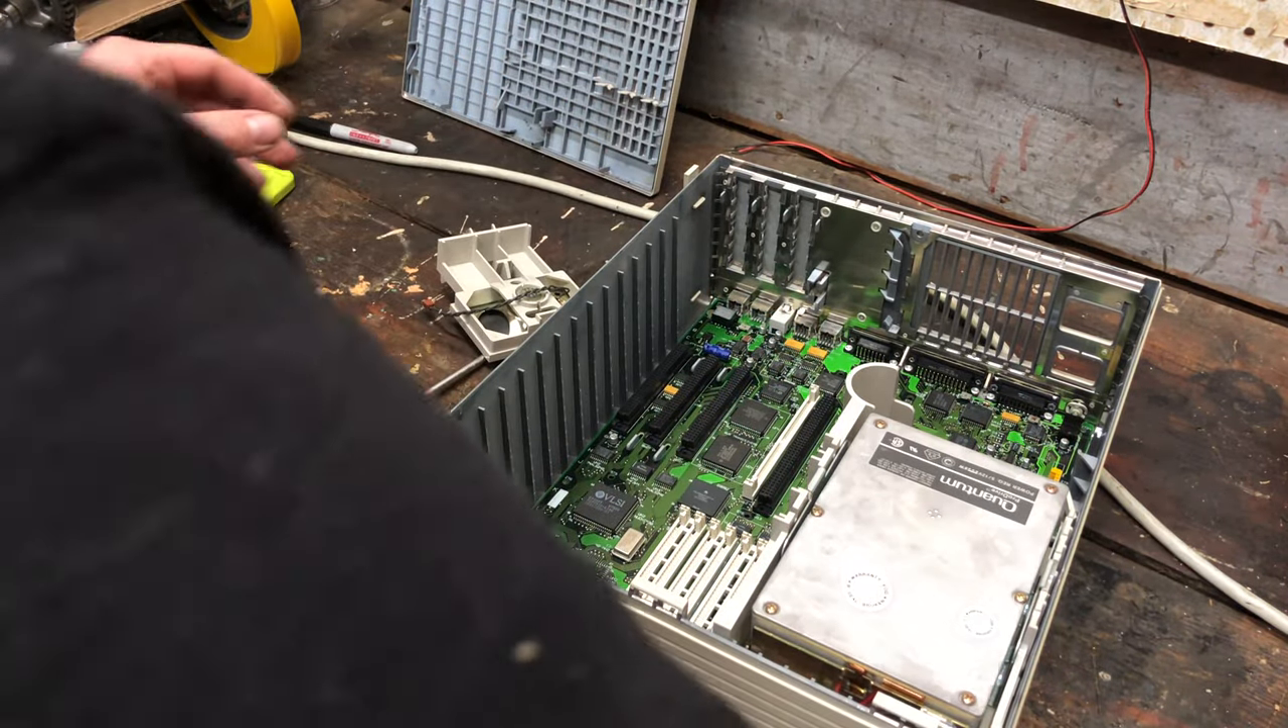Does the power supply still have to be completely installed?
Yes.